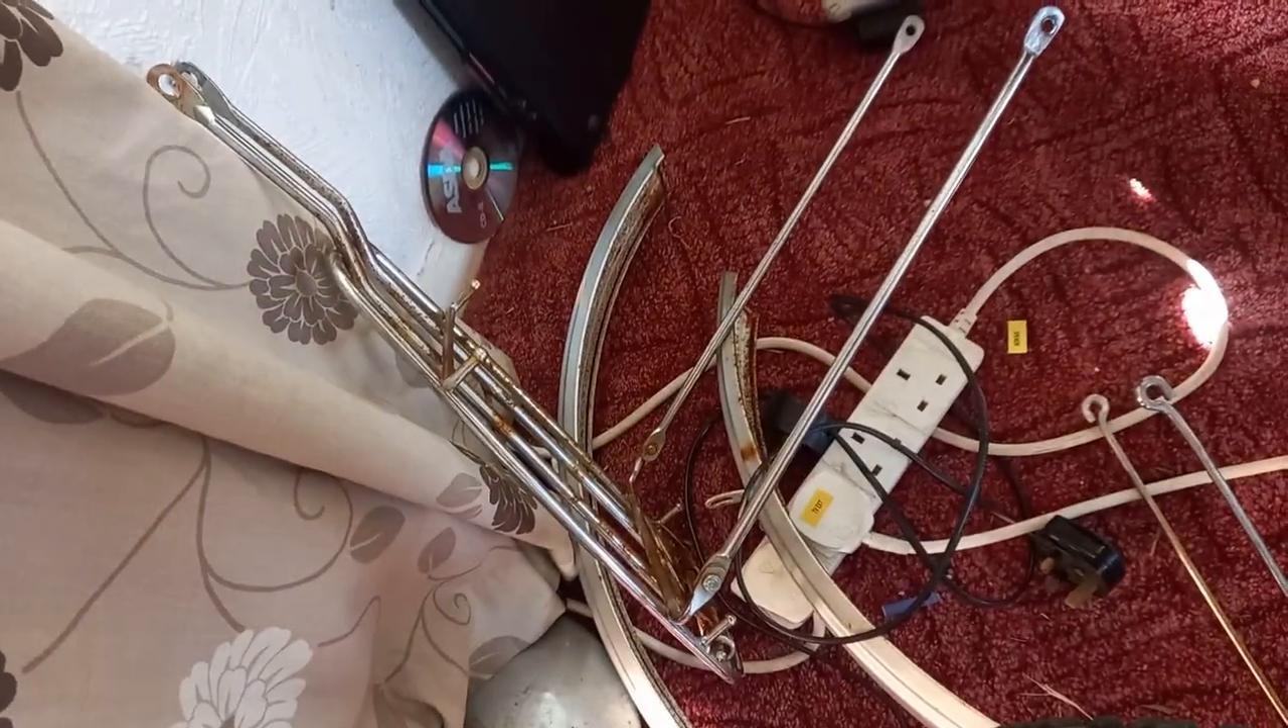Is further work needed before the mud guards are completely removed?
No.